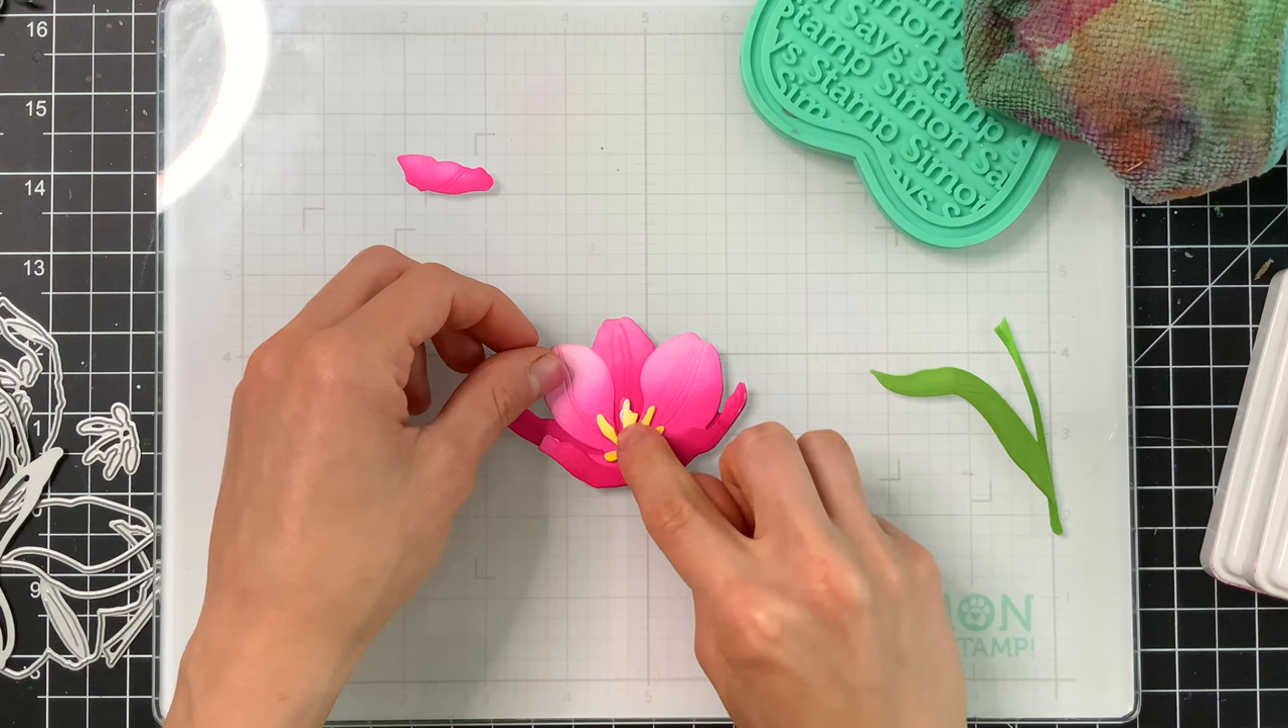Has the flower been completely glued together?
No.